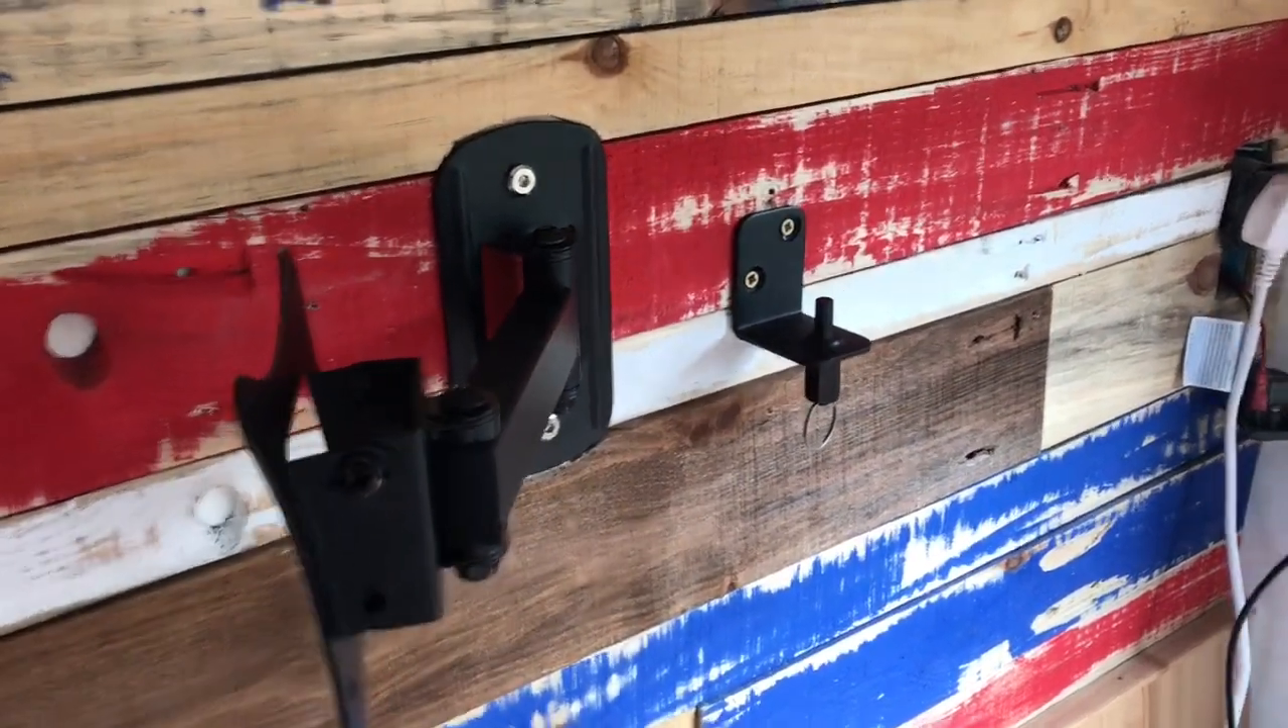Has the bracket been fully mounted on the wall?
Yes.